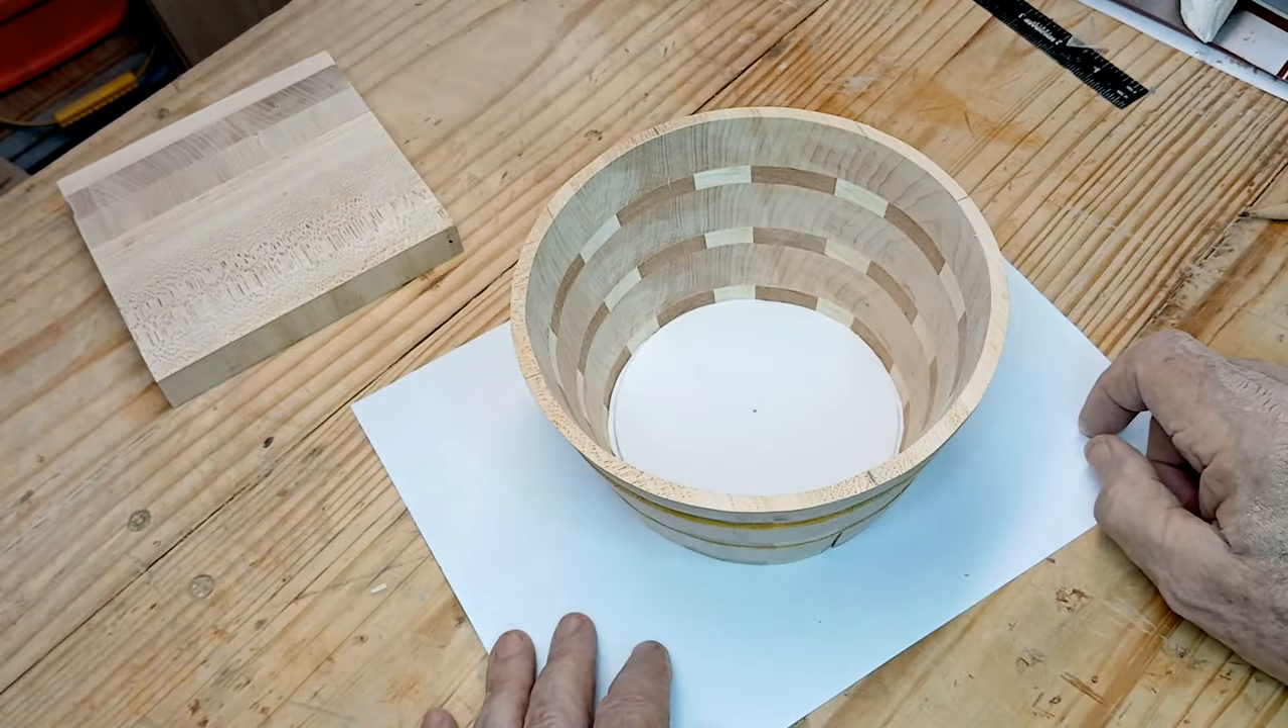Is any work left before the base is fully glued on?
Yes.